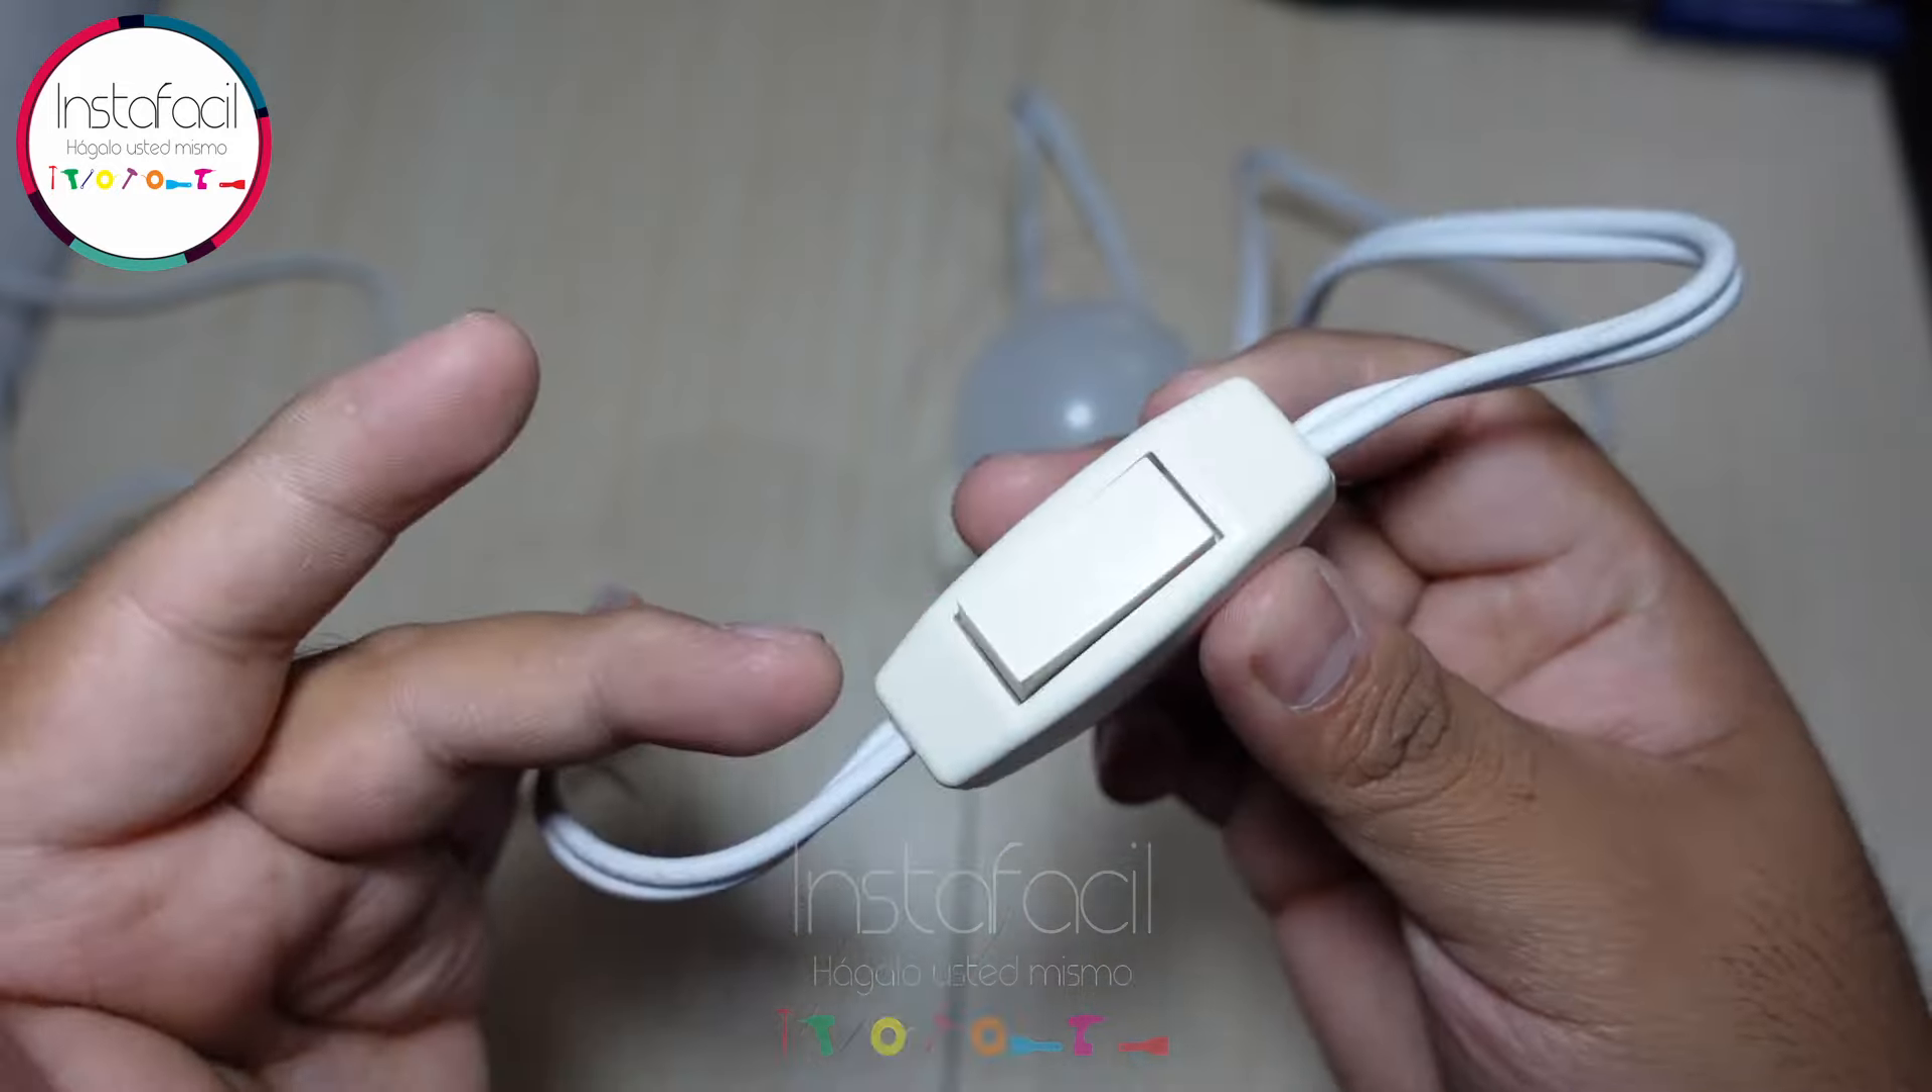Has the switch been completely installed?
Yes.